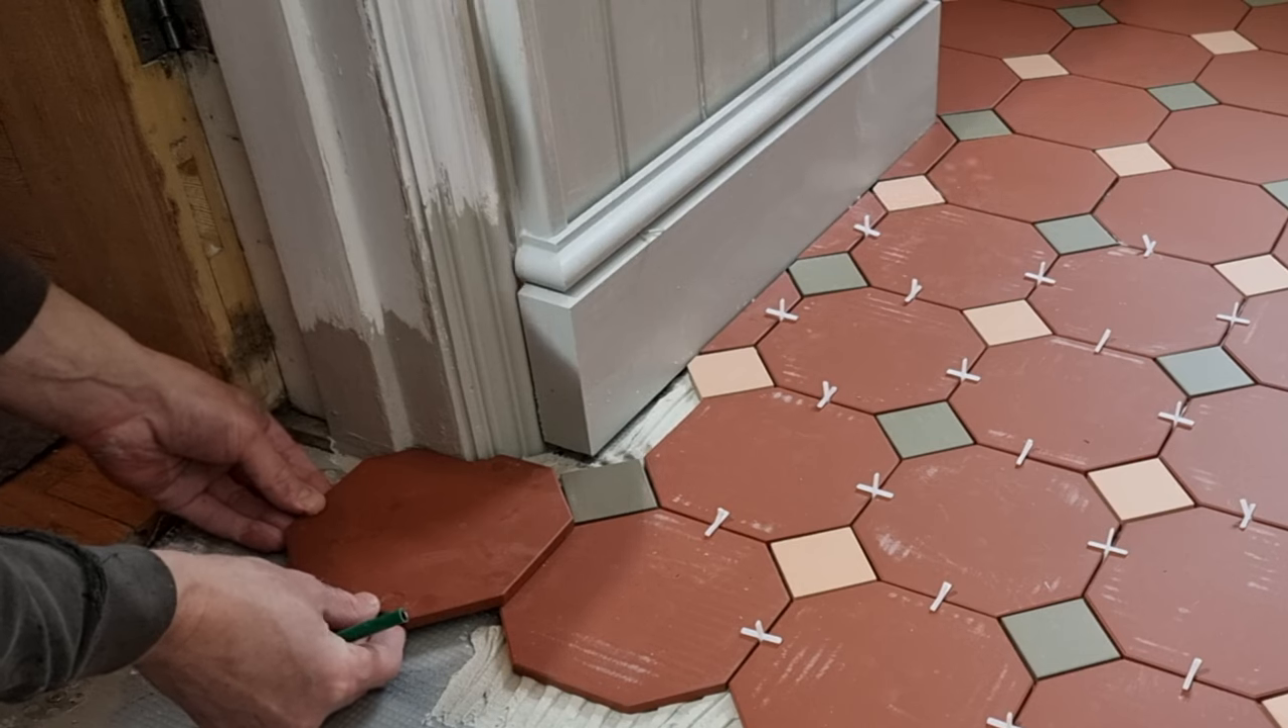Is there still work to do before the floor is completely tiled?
Yes.